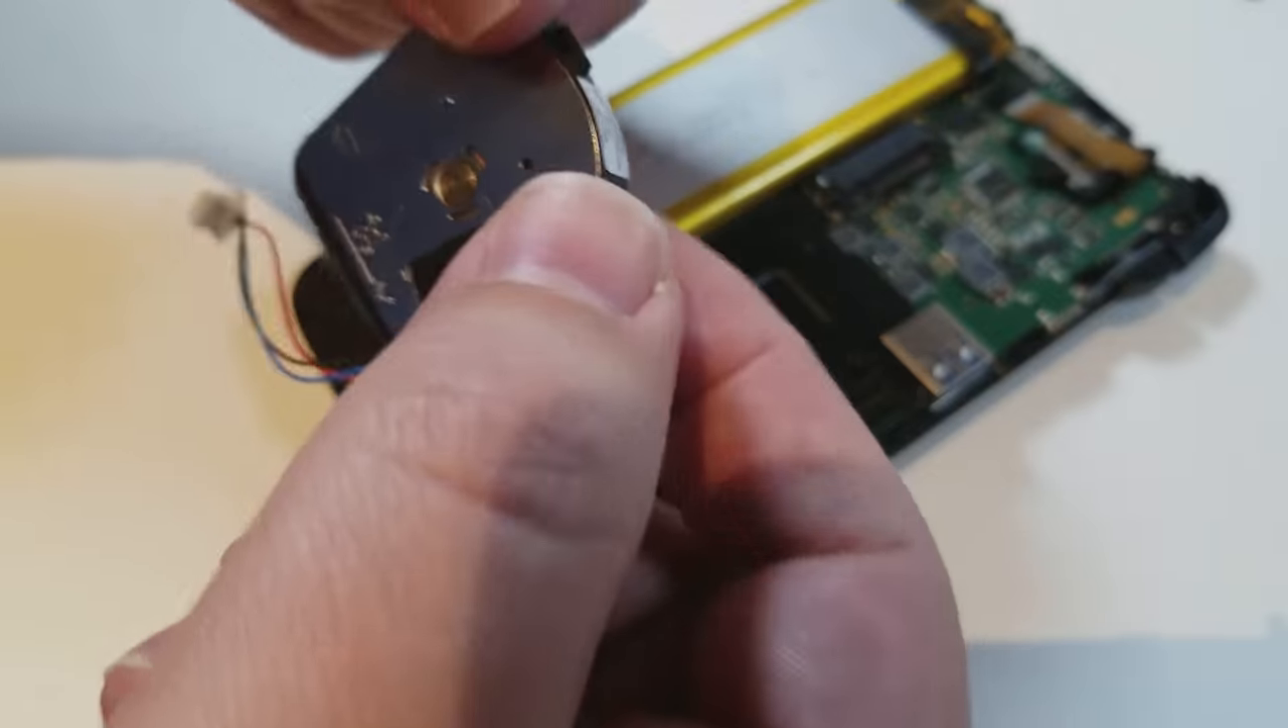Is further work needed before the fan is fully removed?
No.